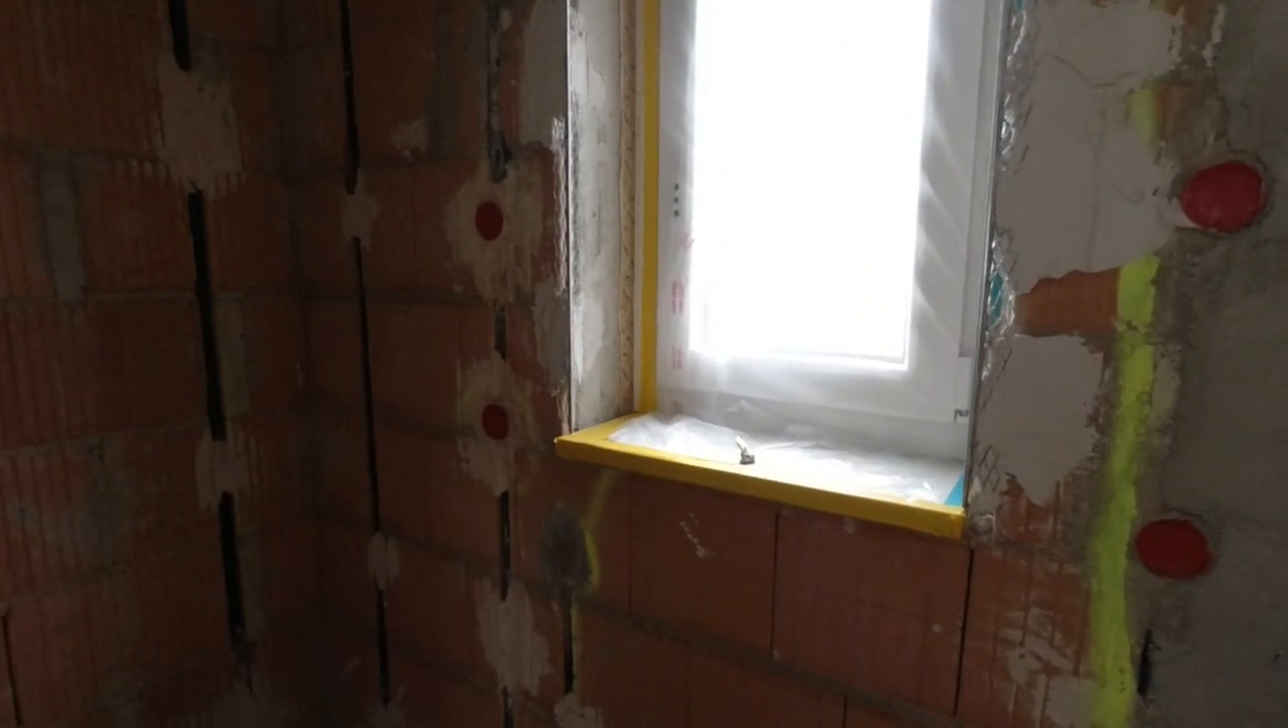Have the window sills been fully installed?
Yes.